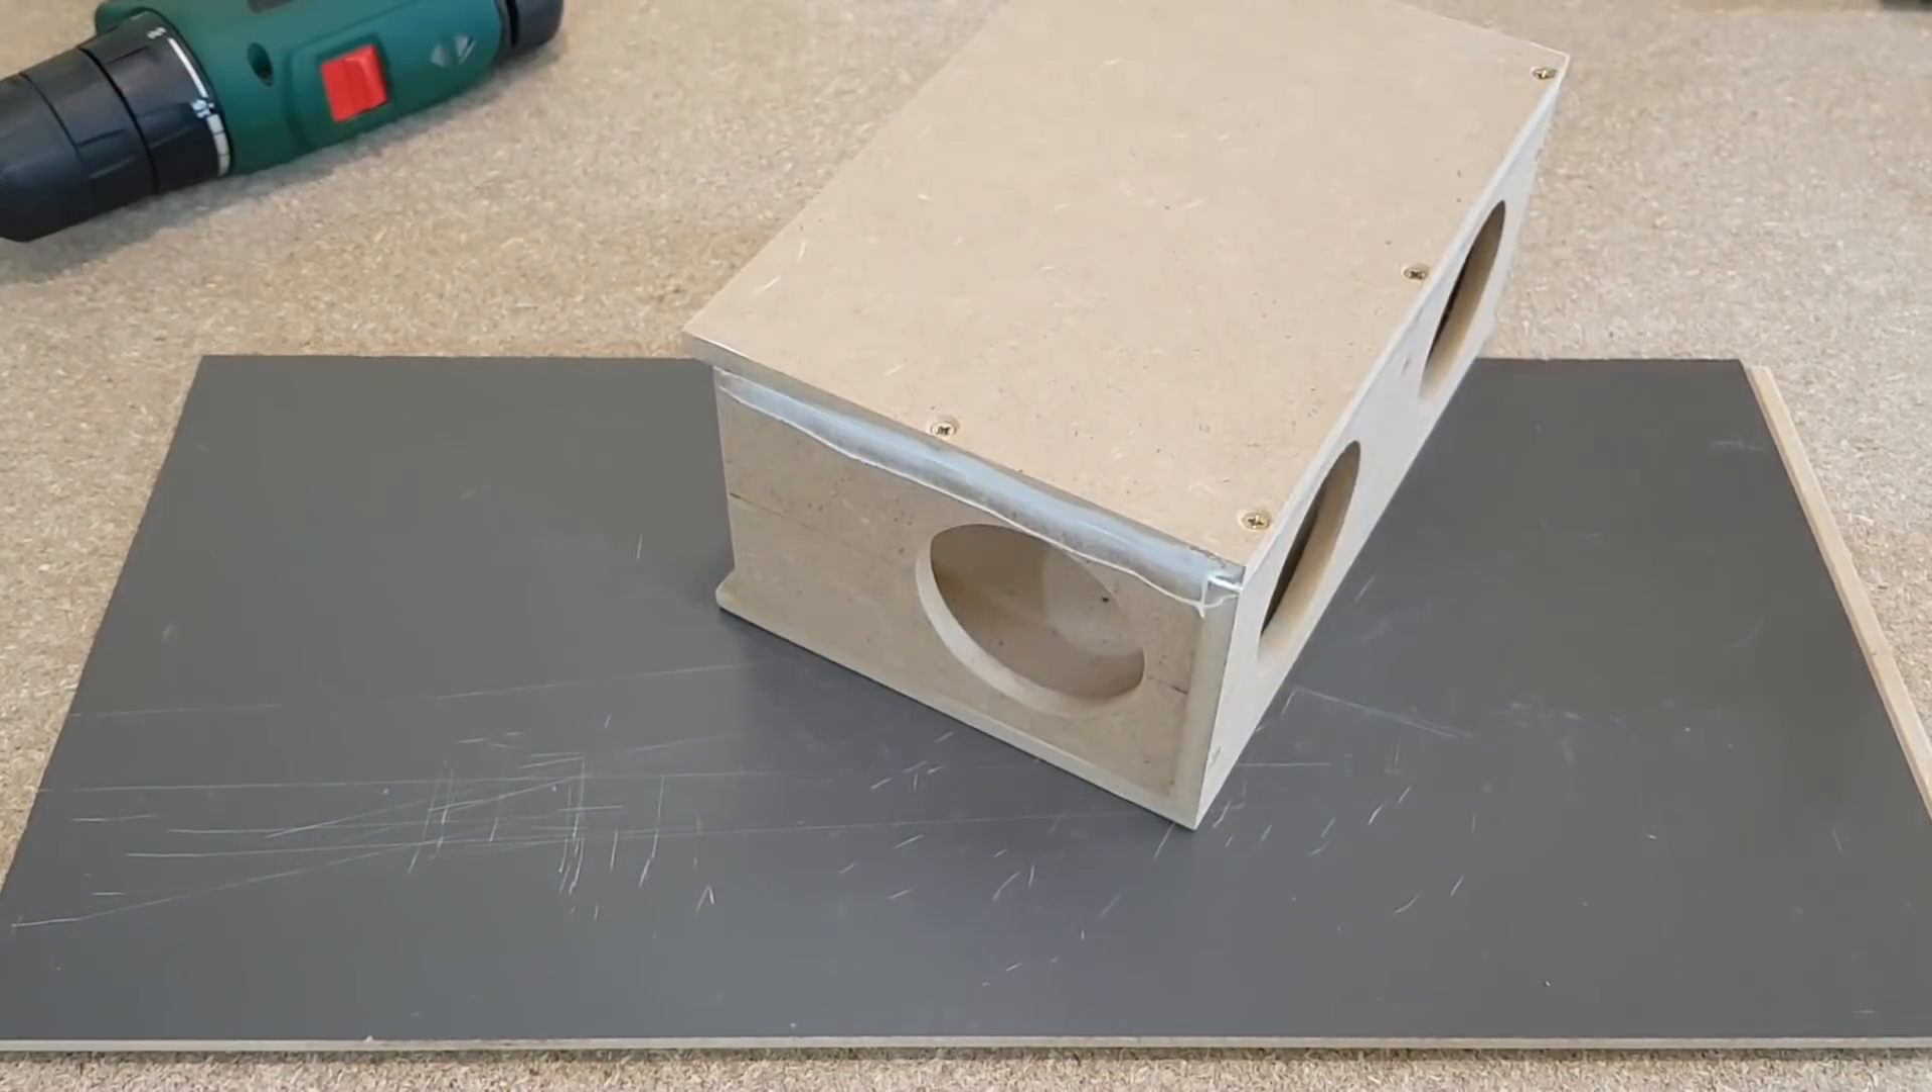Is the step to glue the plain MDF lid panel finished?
Yes.